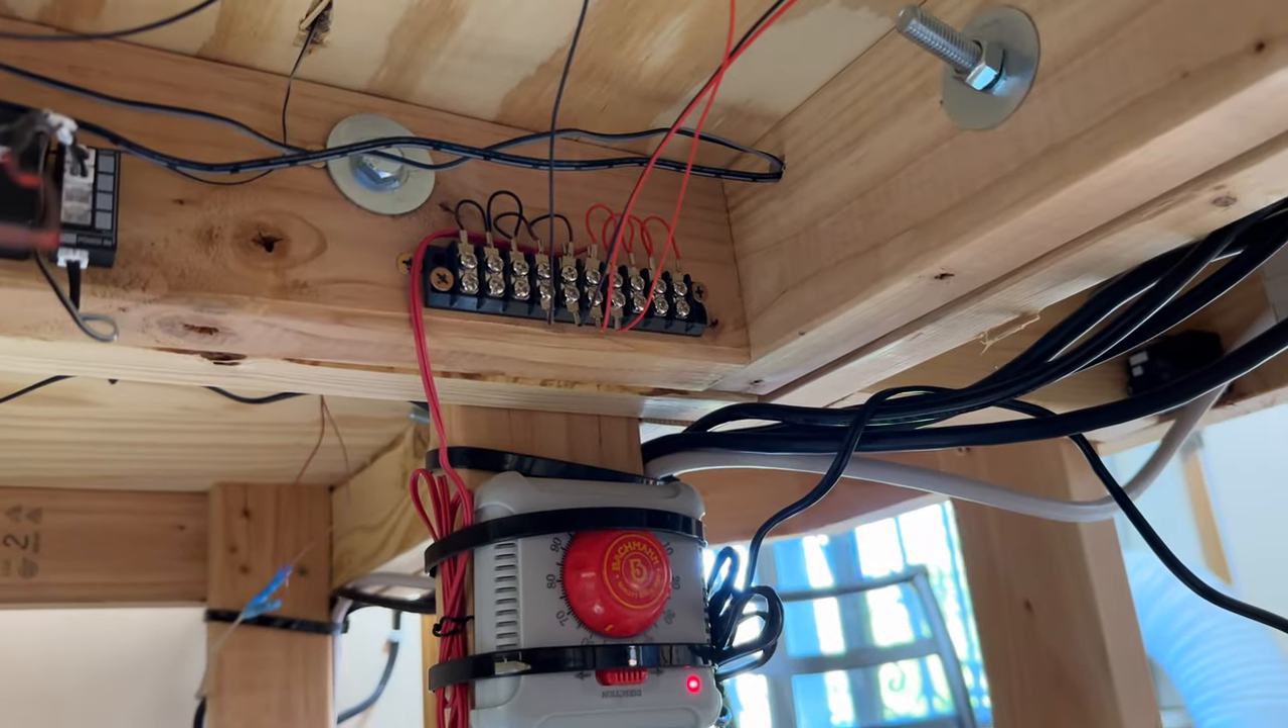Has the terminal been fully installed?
Yes.